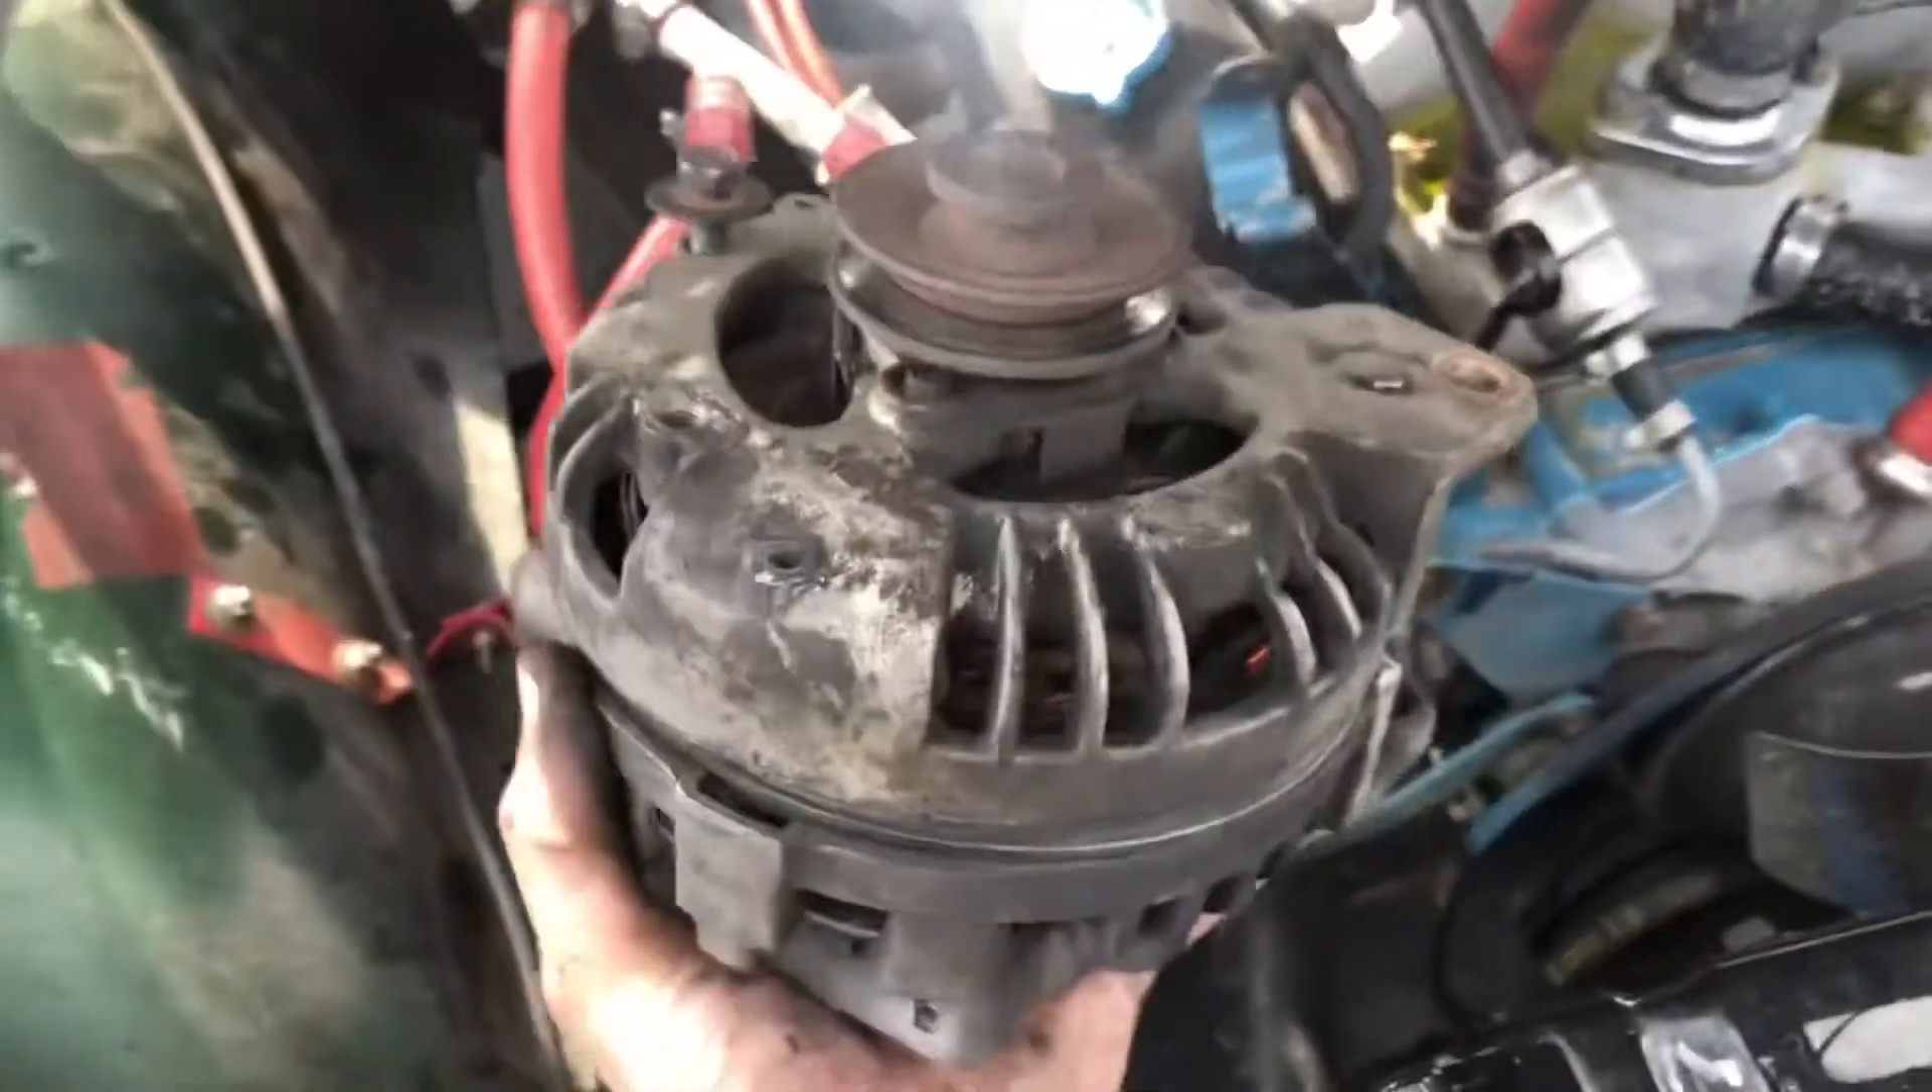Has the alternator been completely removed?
Yes.